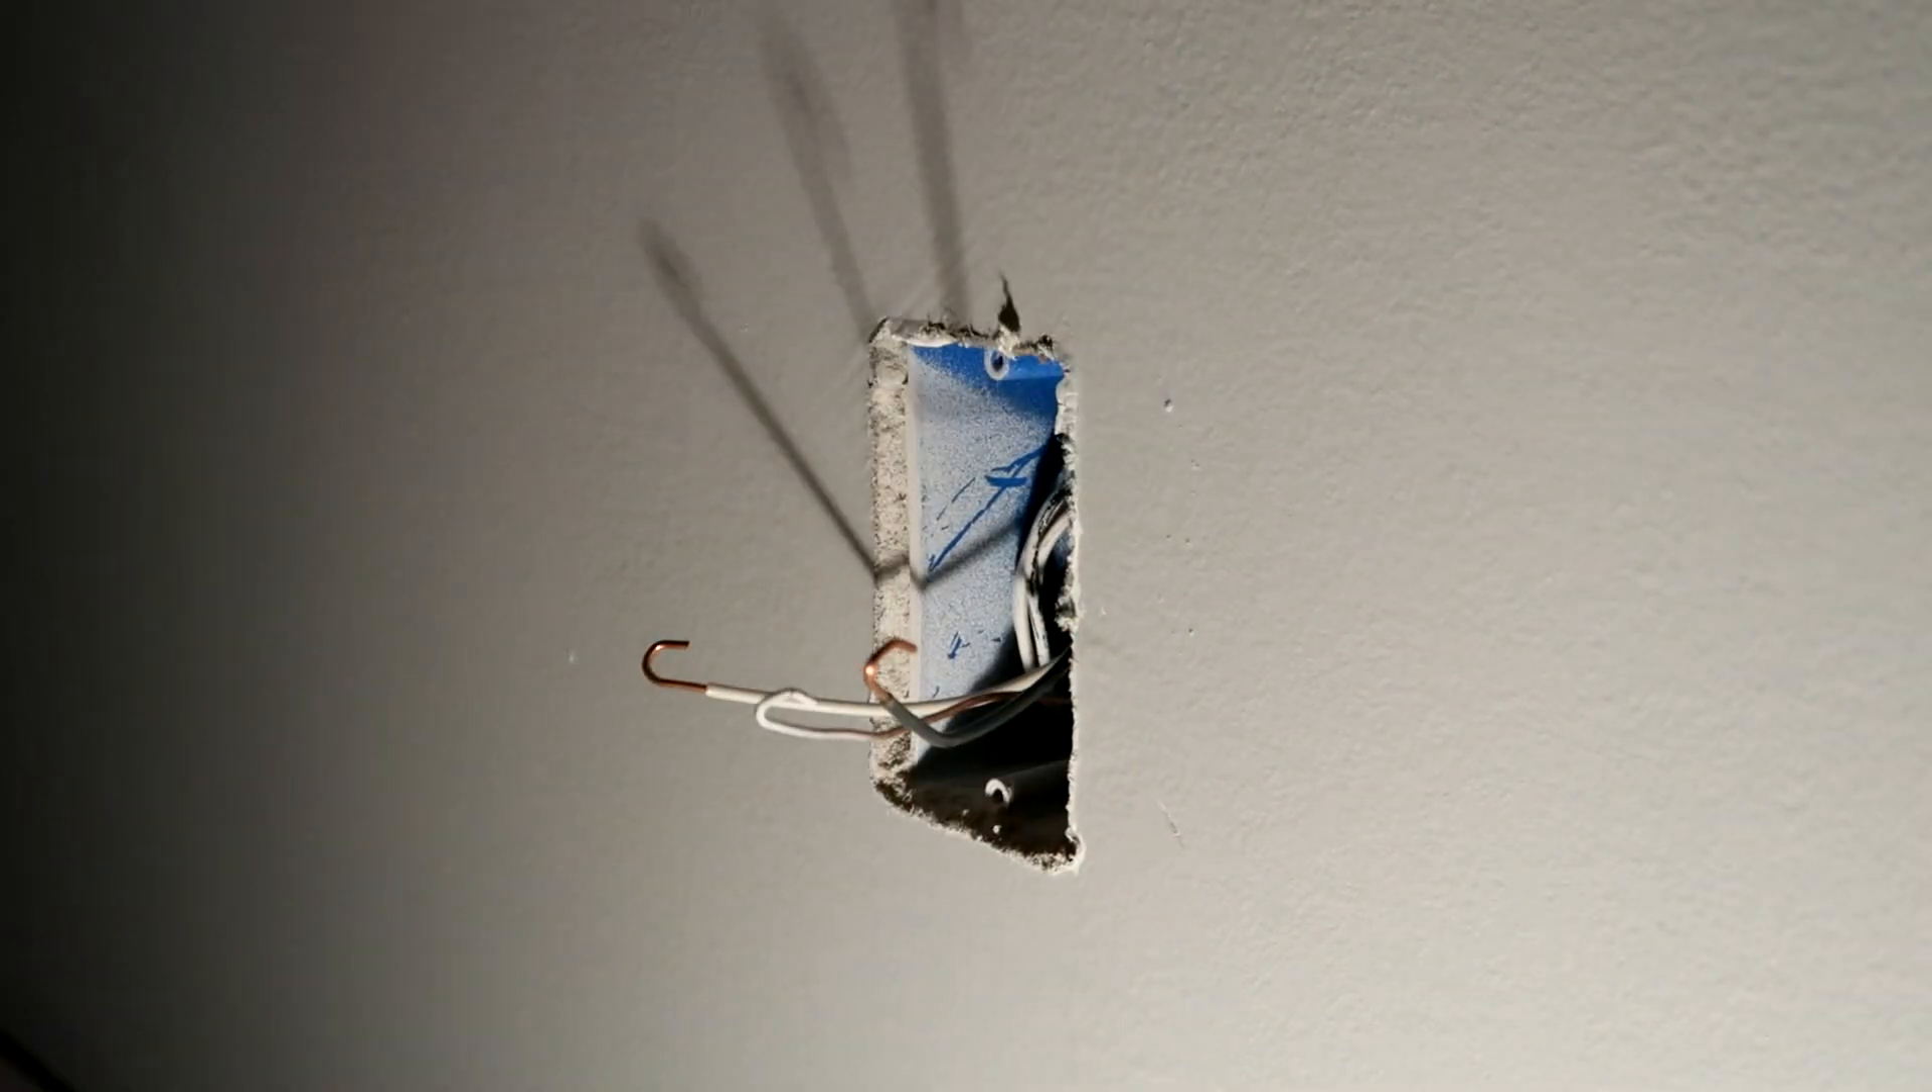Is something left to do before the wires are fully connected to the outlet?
Yes.